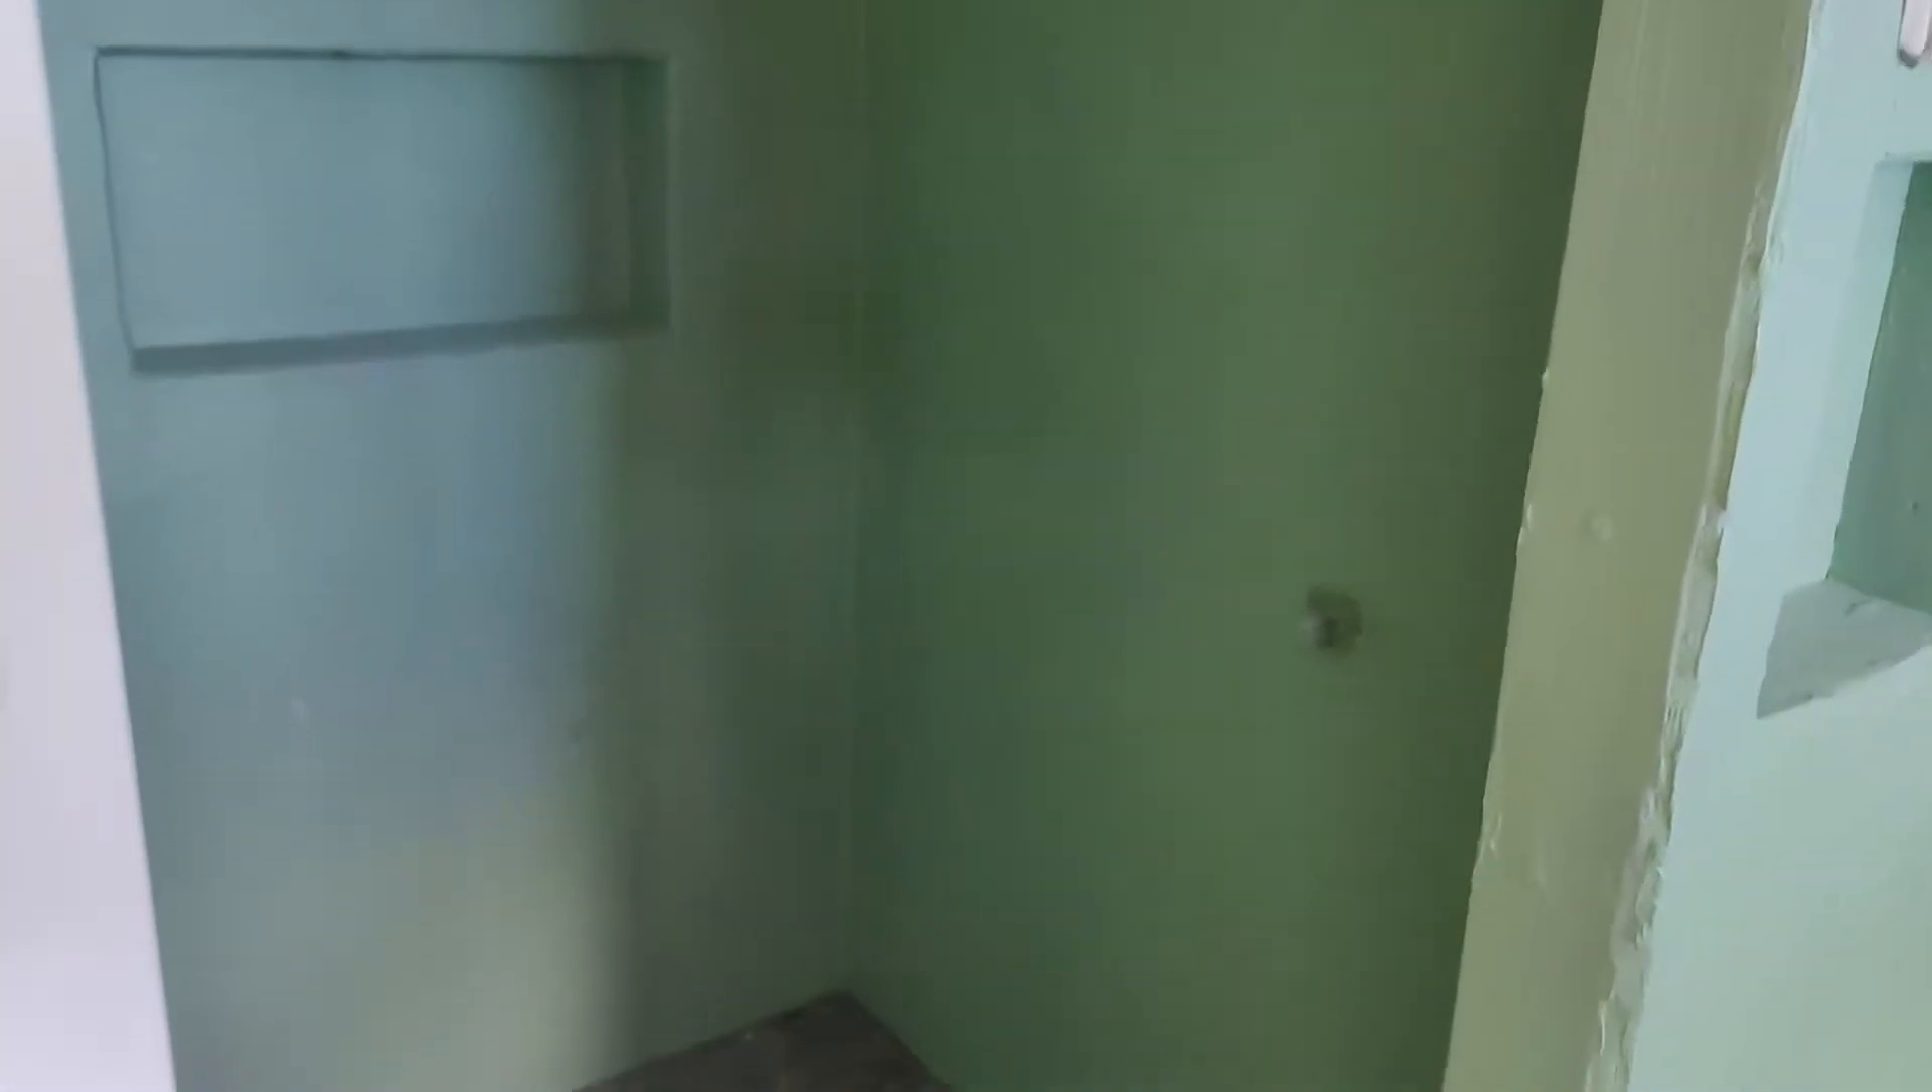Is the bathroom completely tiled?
No.